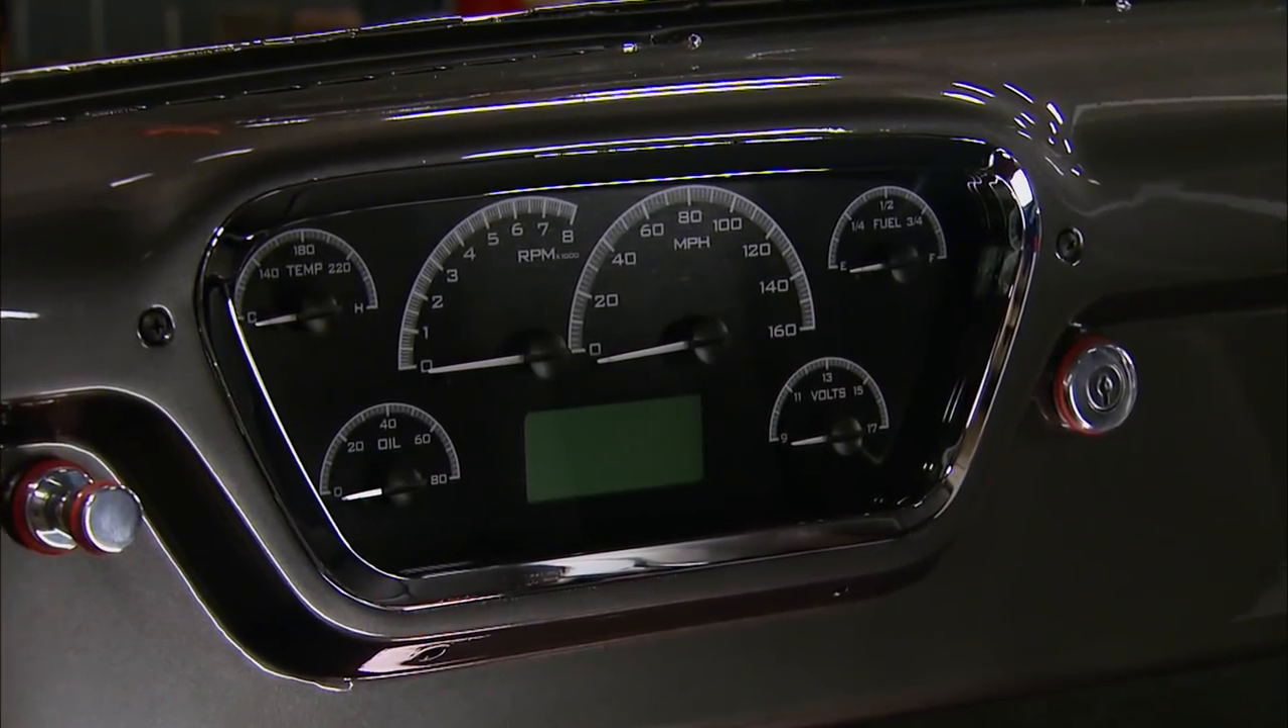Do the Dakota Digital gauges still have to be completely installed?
No.